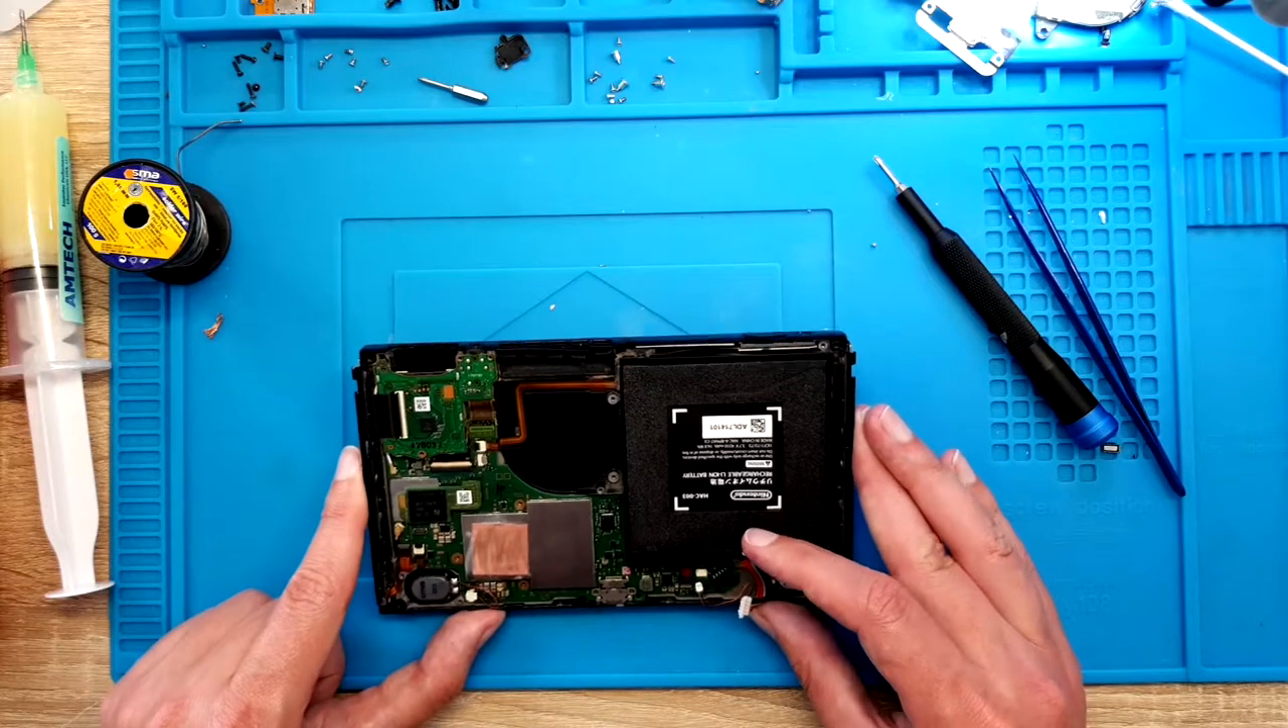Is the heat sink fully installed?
No.